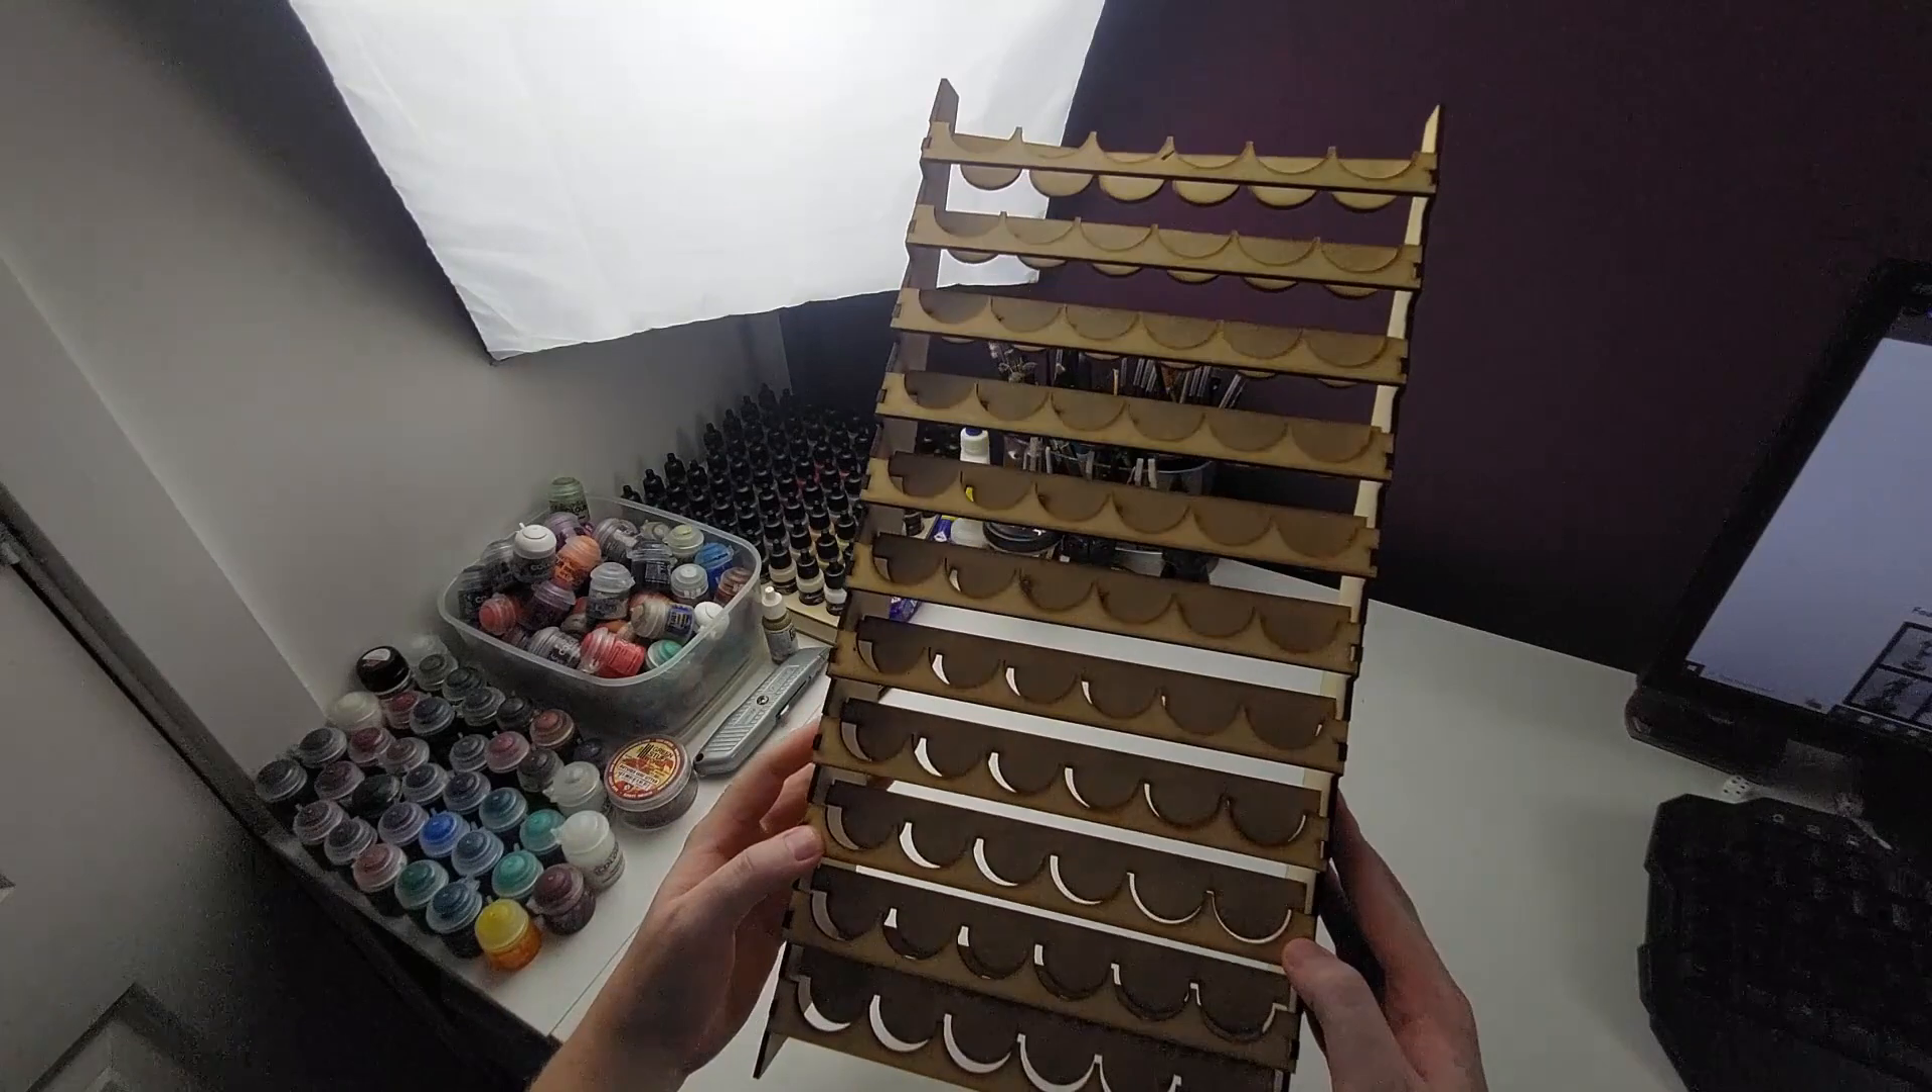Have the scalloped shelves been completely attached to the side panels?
Yes.